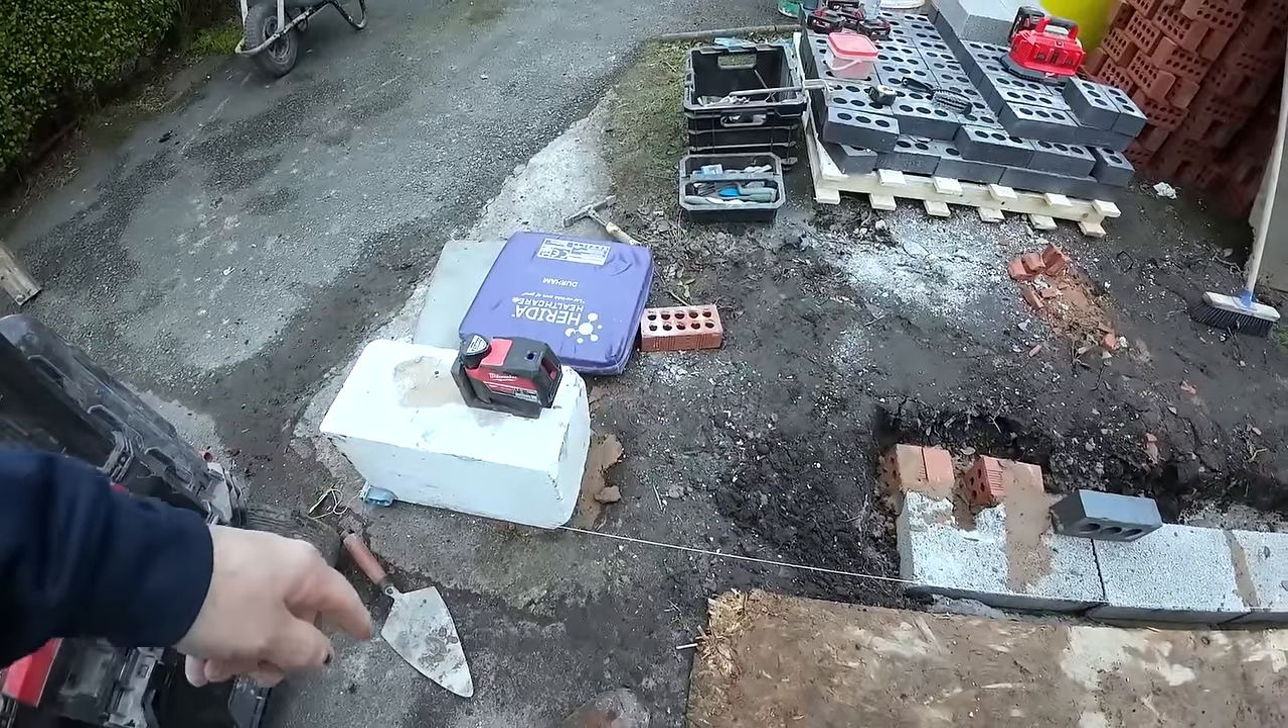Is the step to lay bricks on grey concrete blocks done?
No.